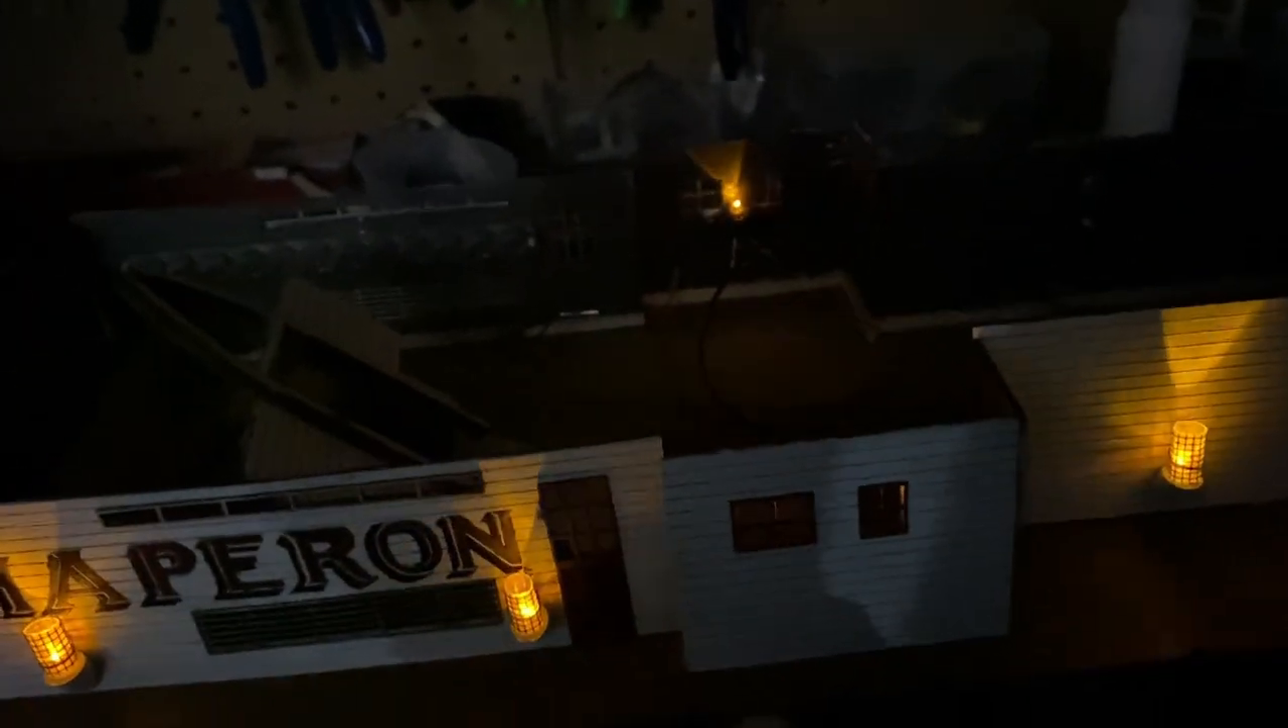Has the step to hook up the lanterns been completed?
Yes.